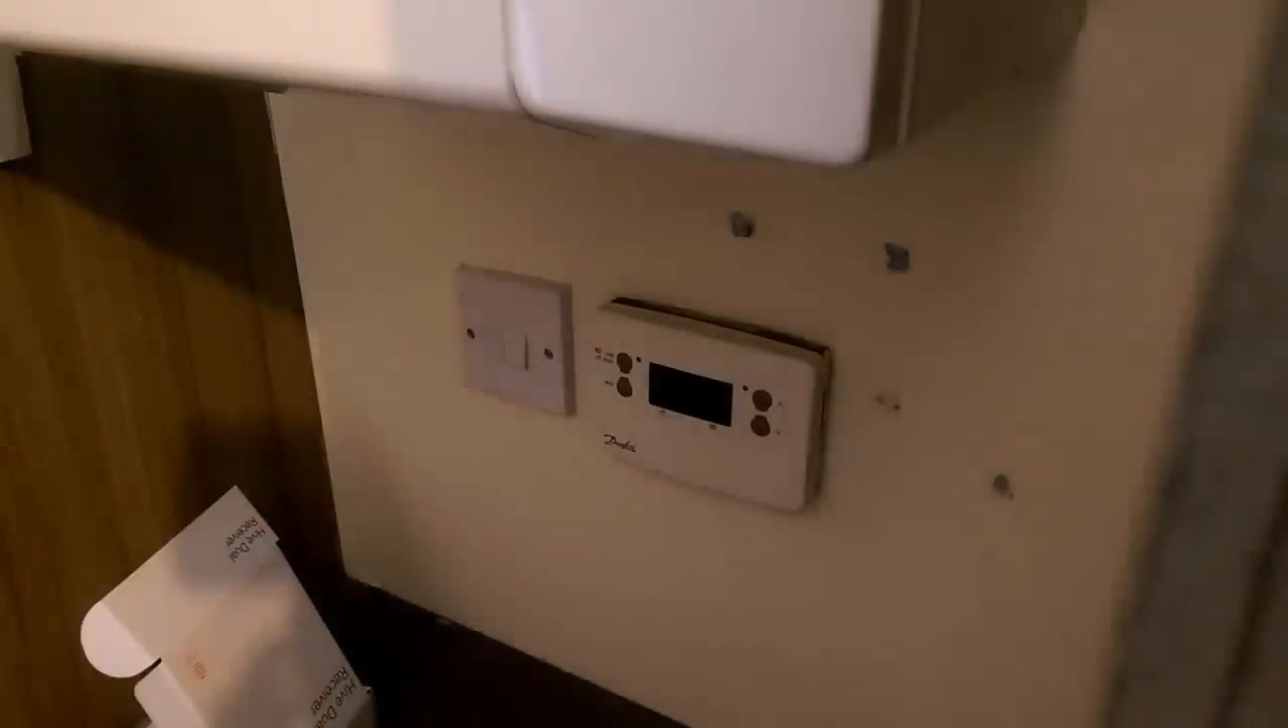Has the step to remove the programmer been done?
No.